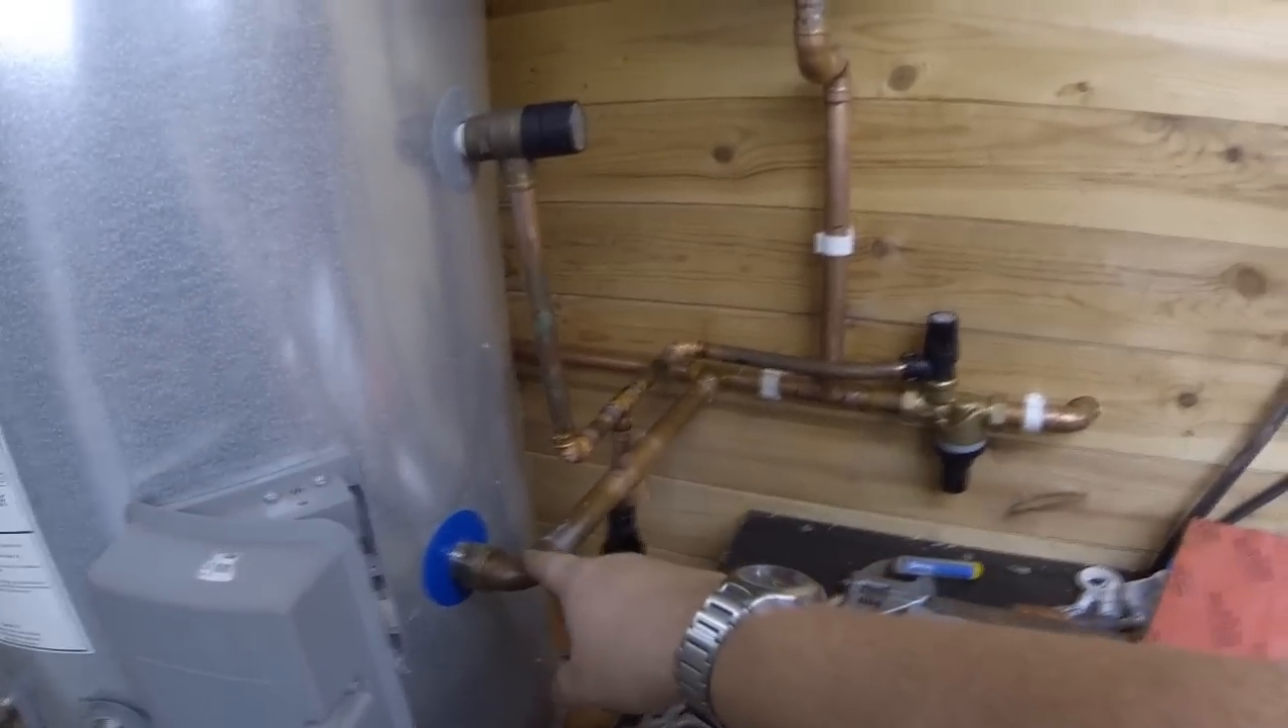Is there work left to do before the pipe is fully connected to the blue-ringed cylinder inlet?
No.